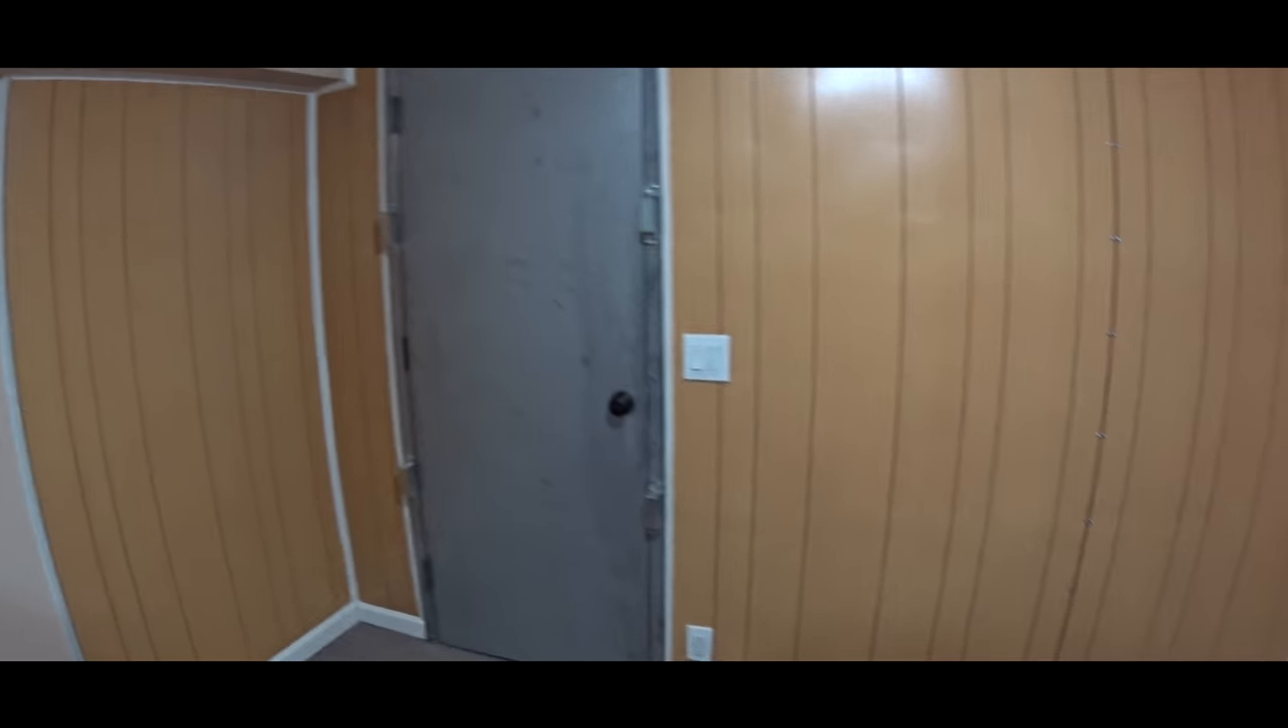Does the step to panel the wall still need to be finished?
No.